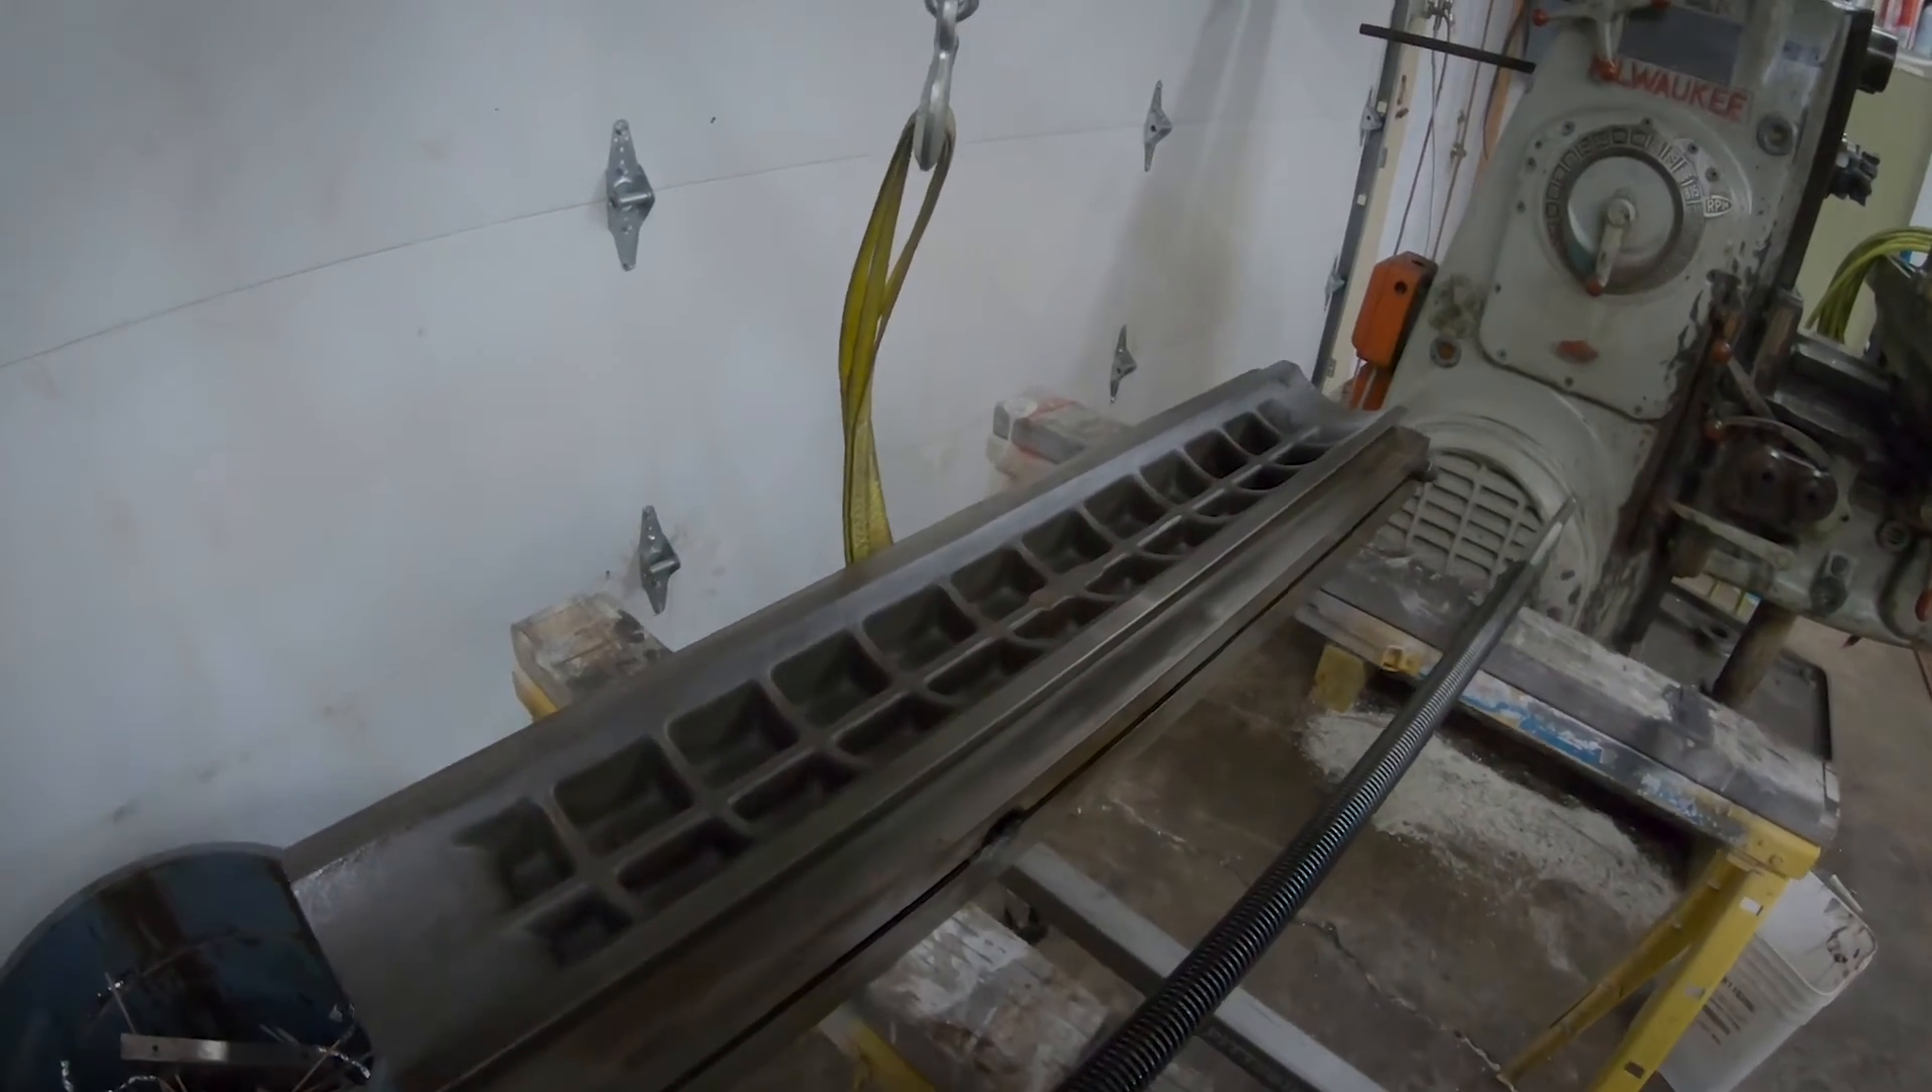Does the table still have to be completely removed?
No.